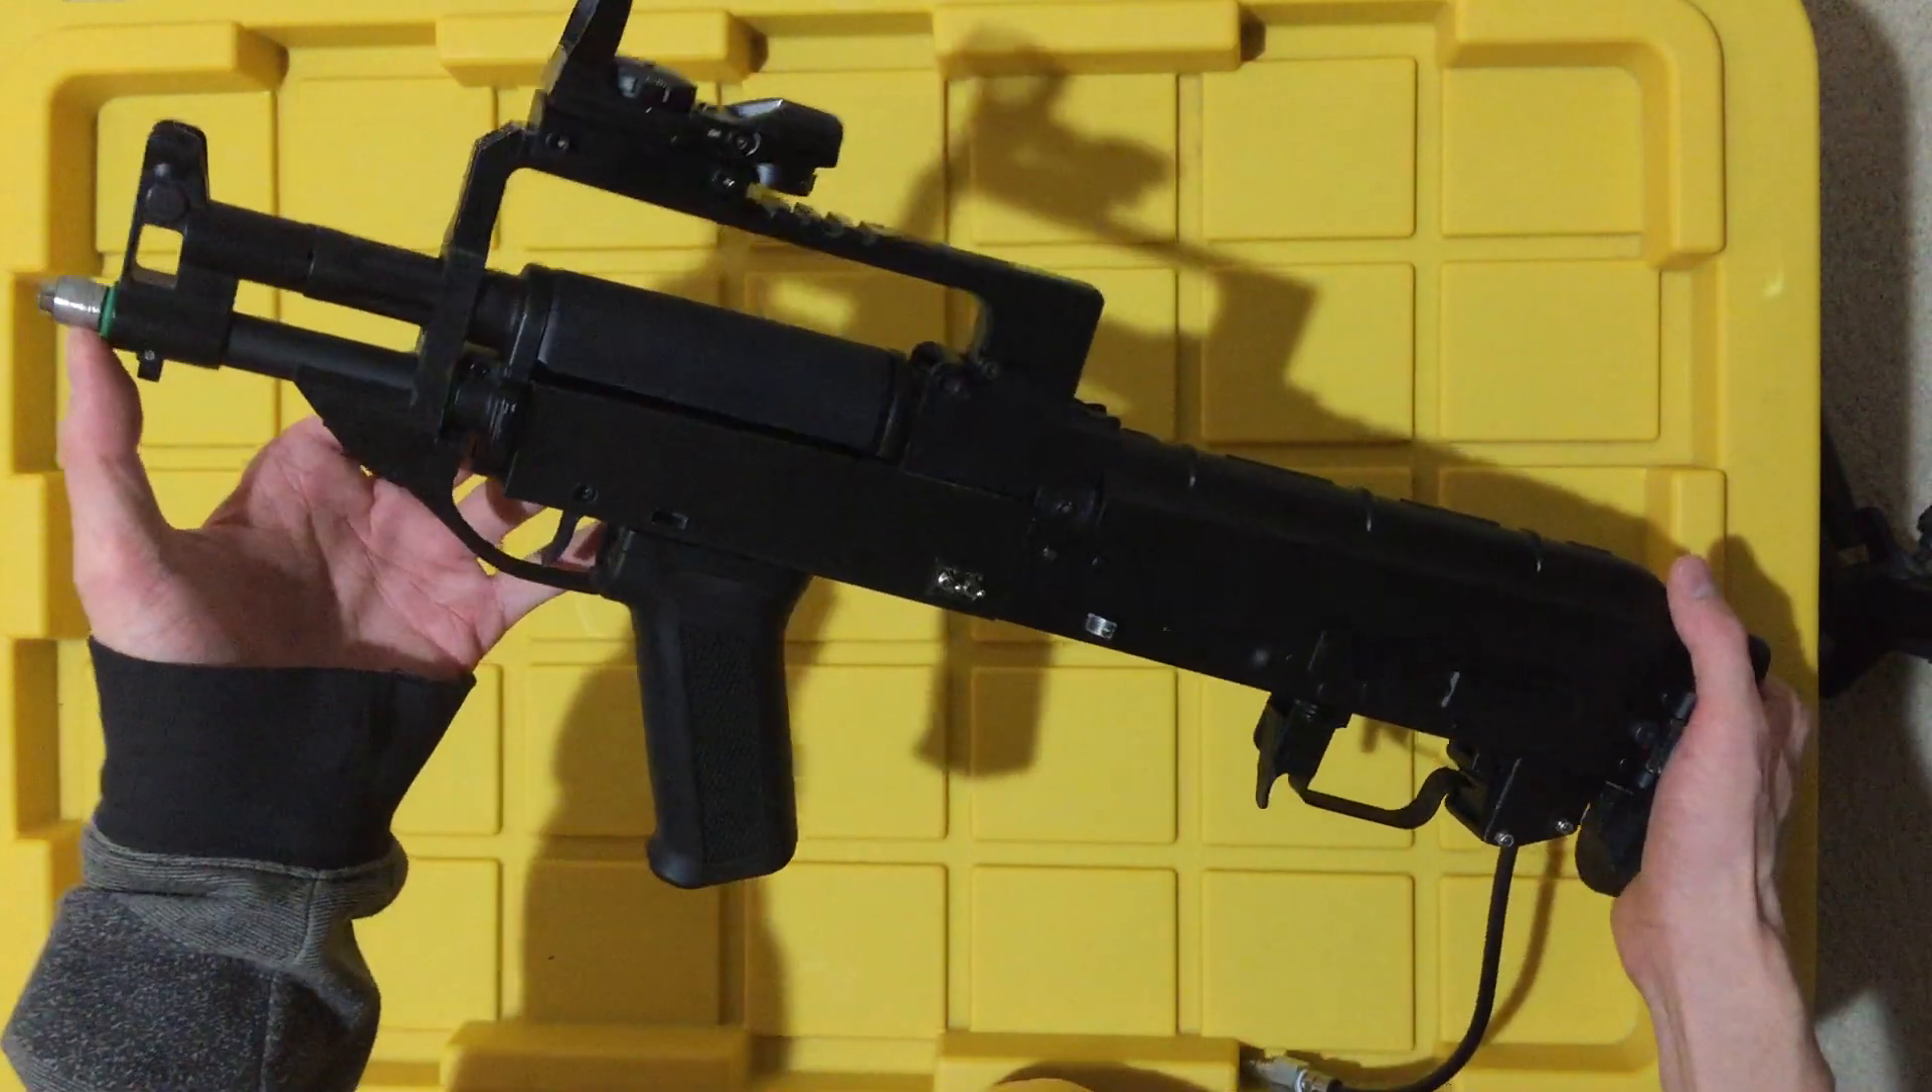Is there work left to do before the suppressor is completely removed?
No.